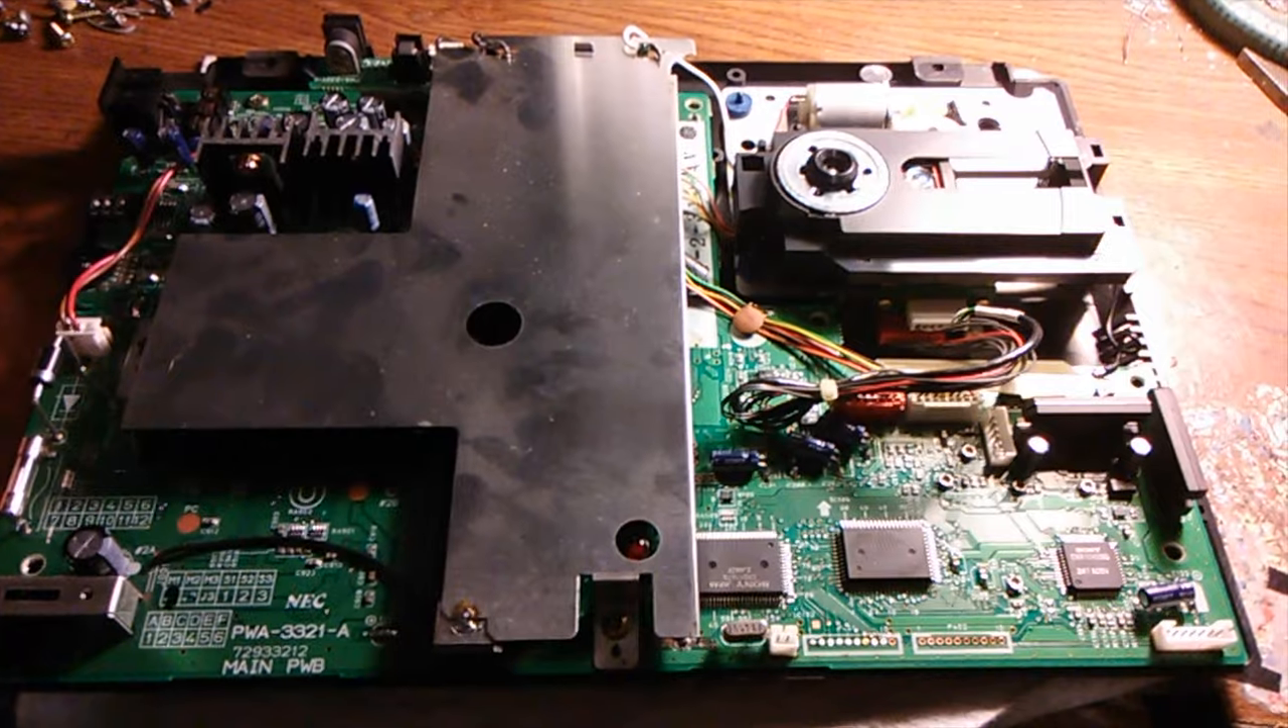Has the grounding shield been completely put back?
Yes.